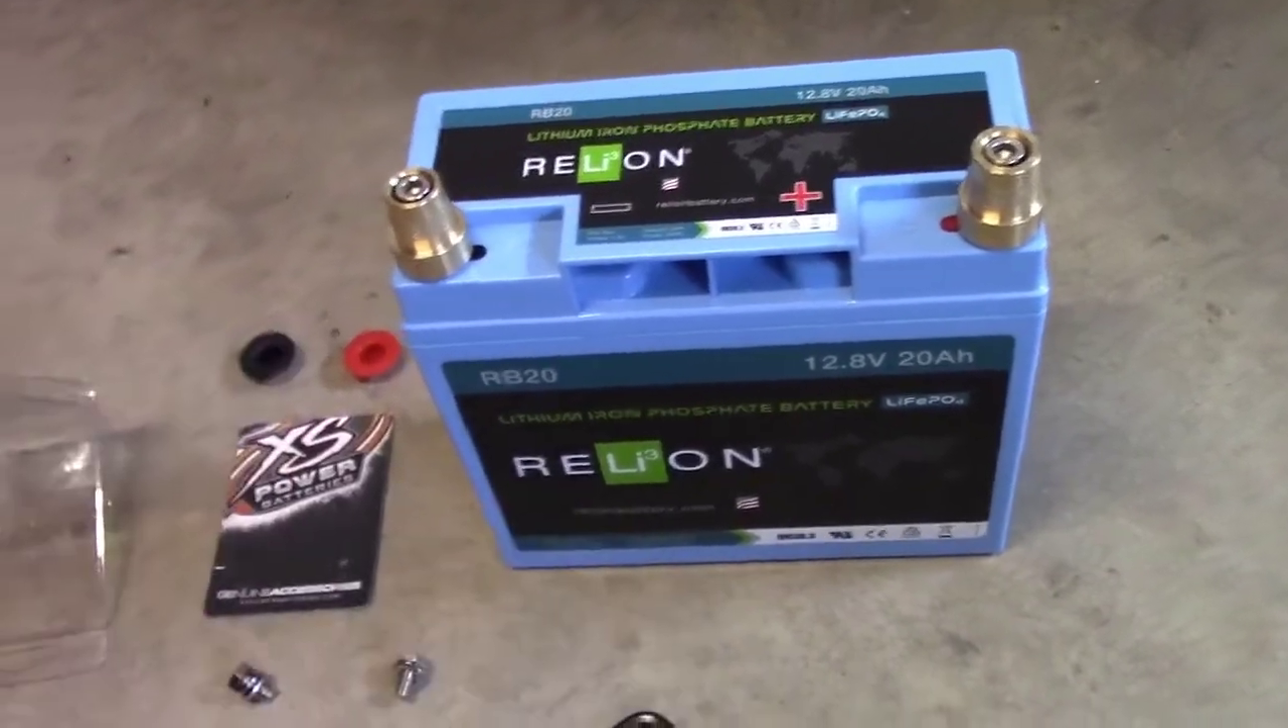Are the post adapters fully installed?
Yes.